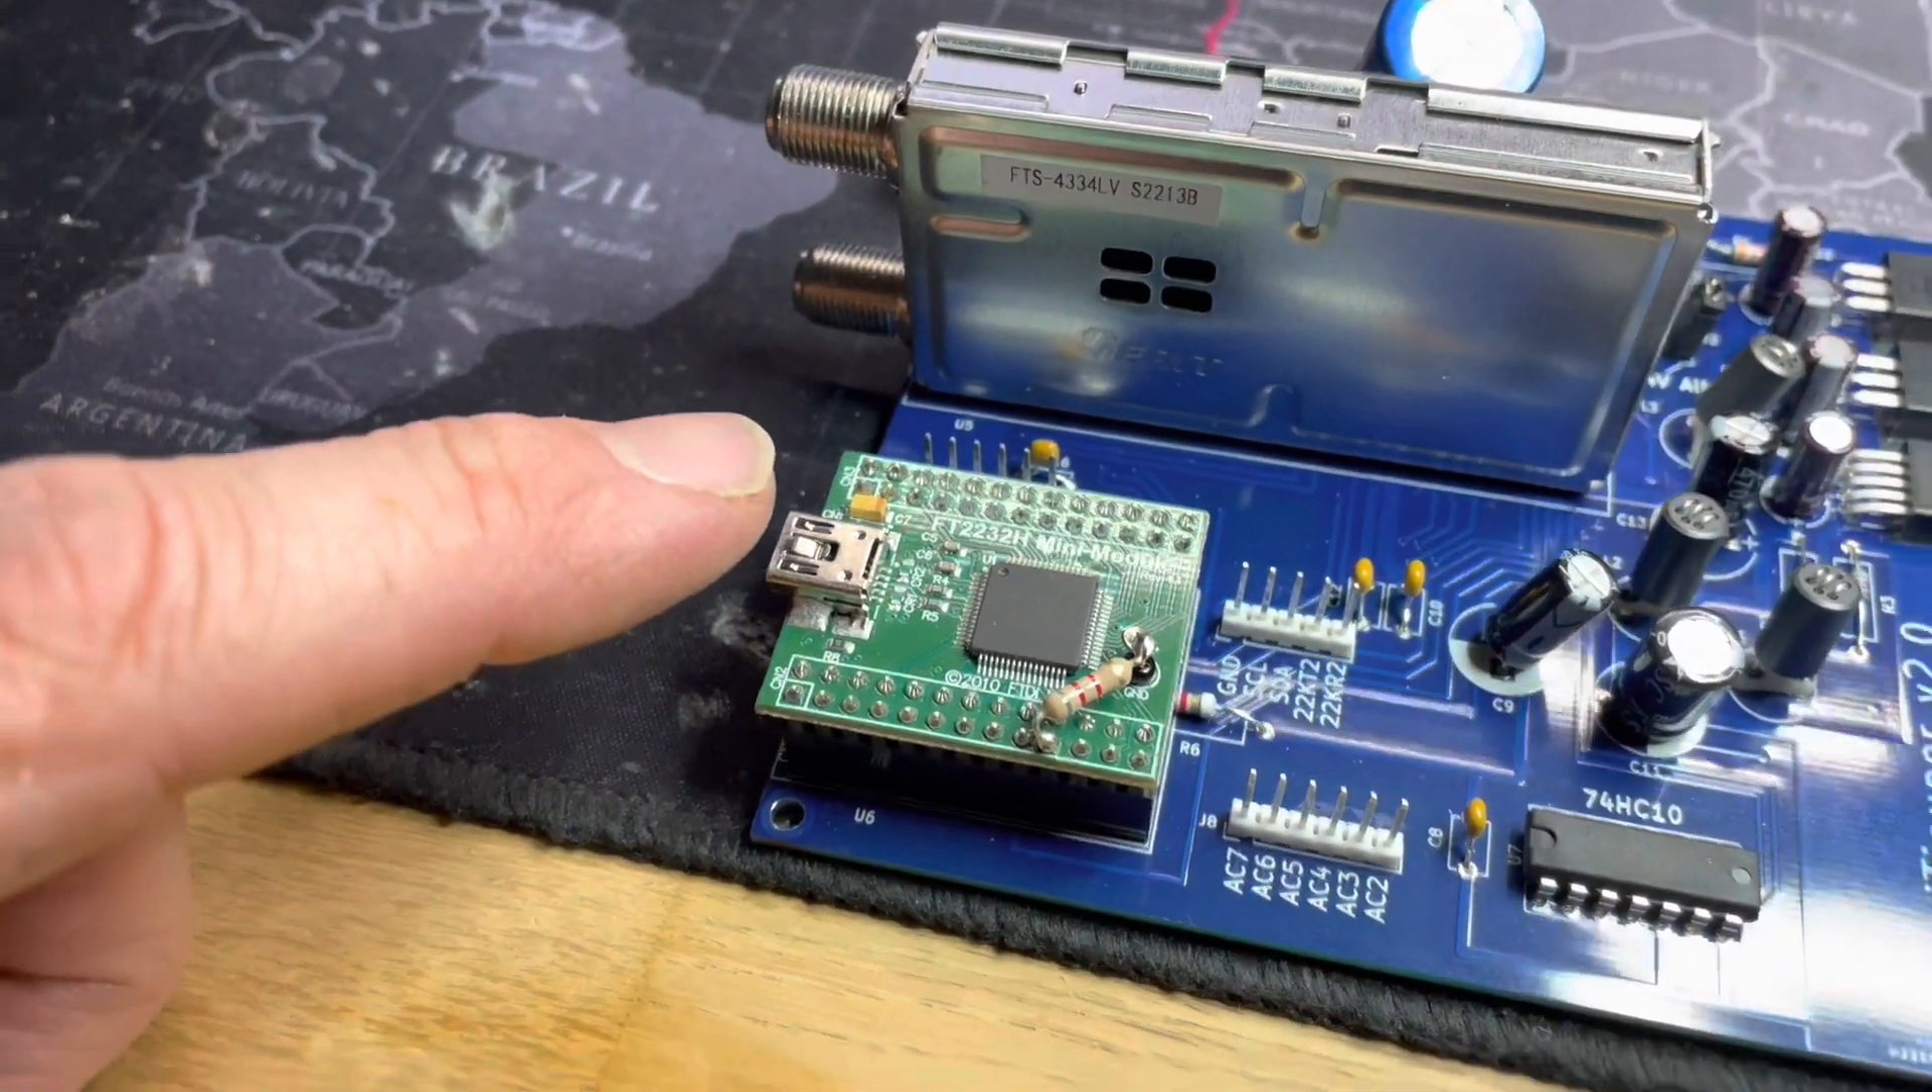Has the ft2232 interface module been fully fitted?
Yes.